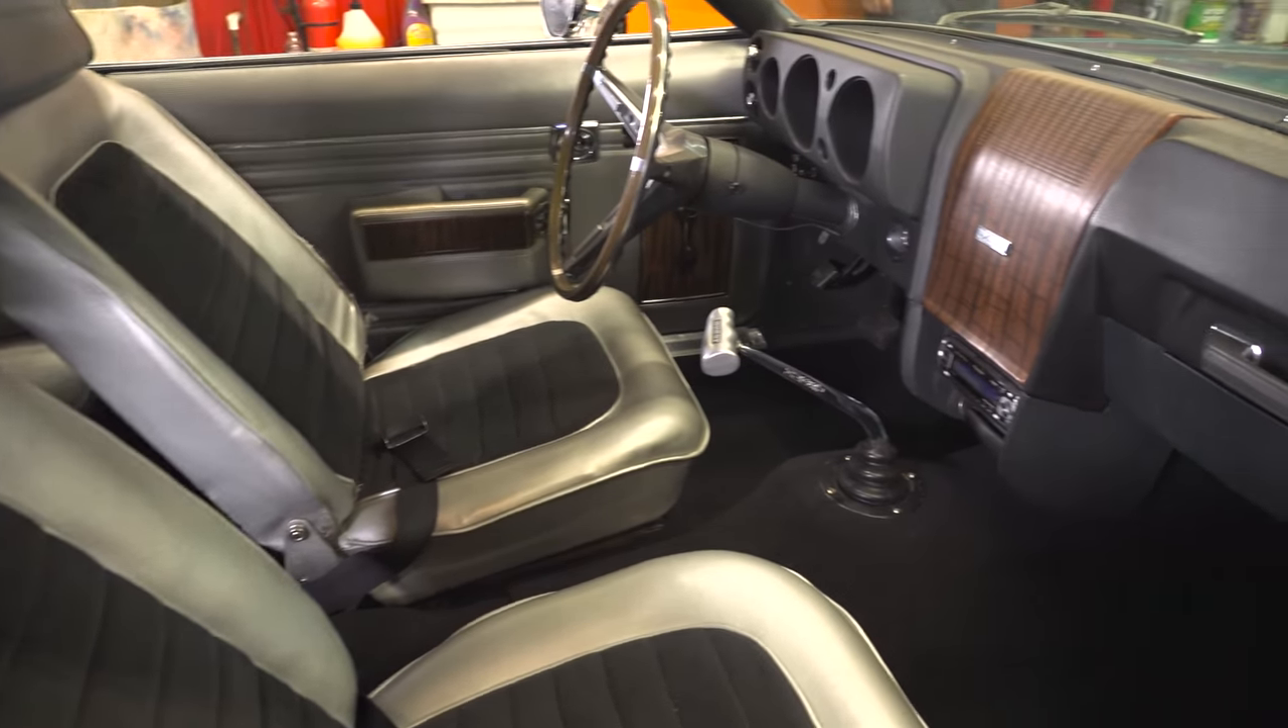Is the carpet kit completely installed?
Yes.